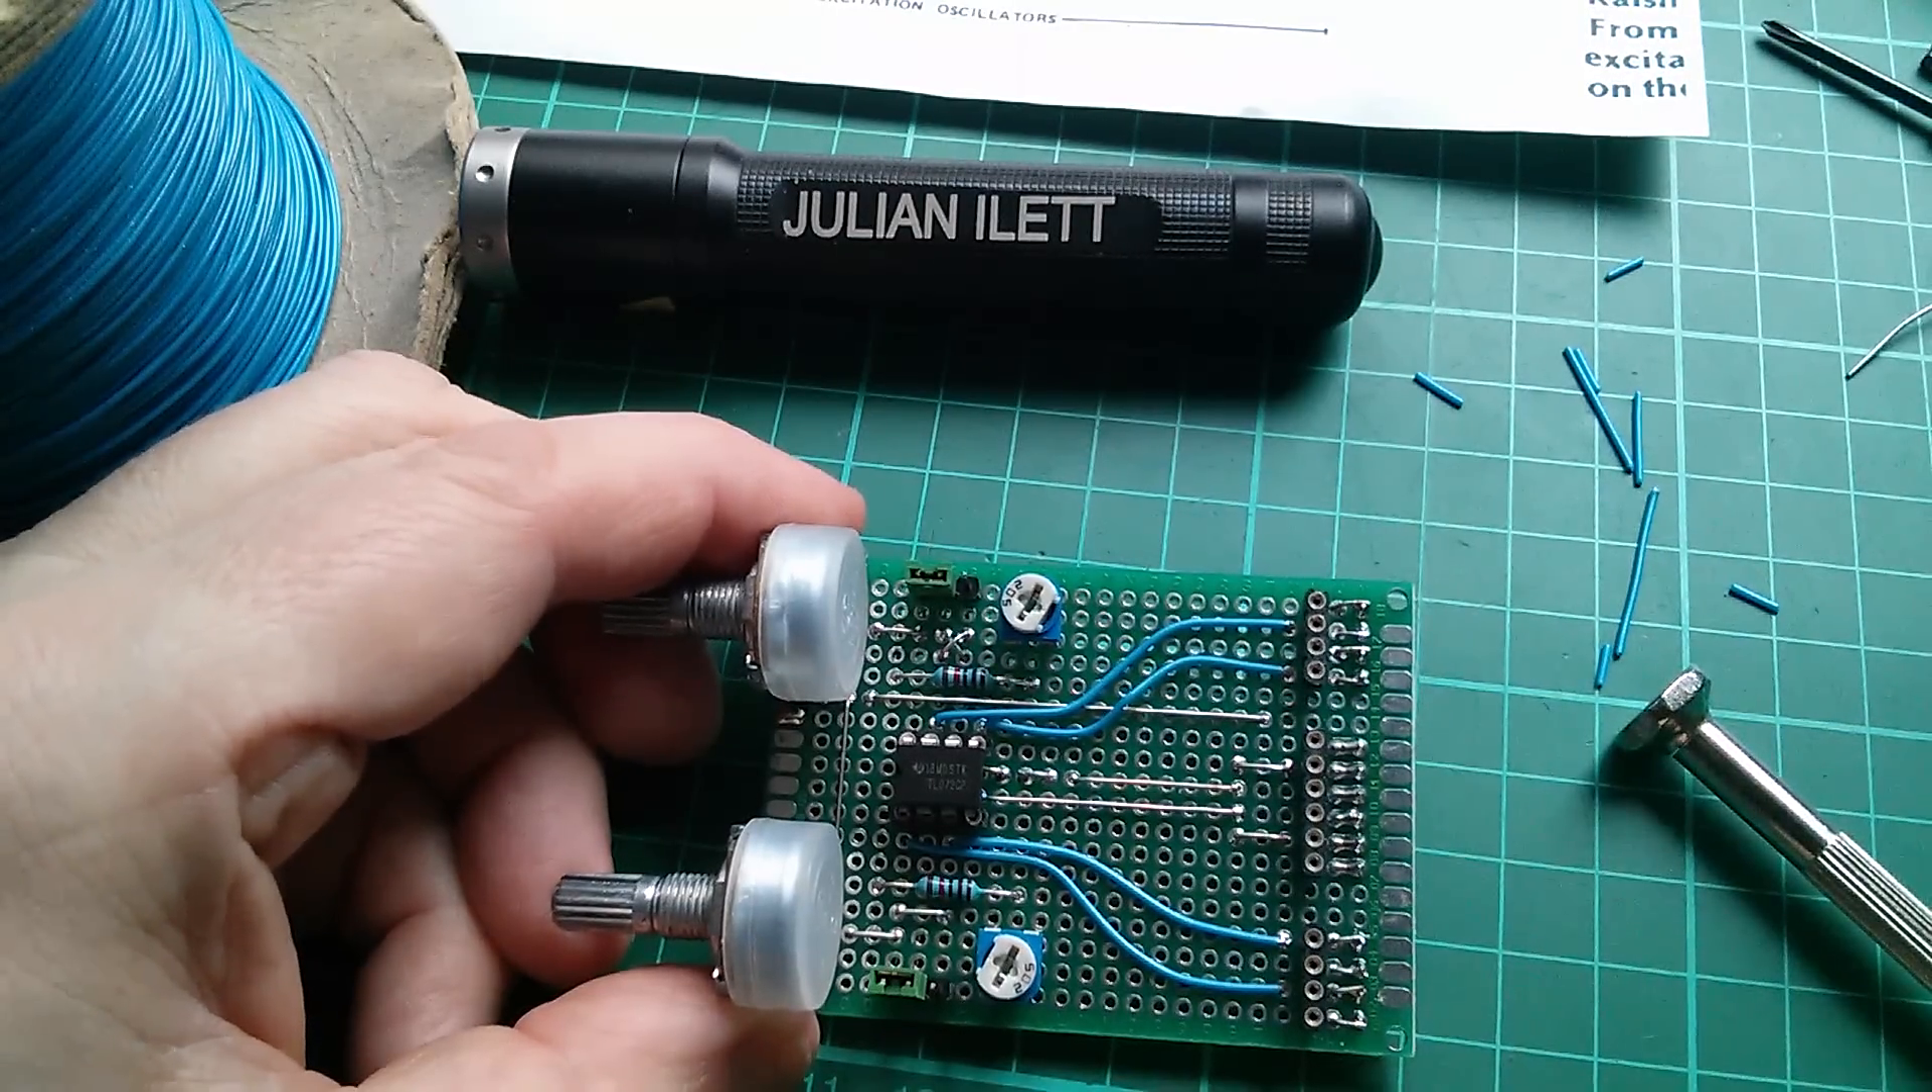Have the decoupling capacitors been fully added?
No.